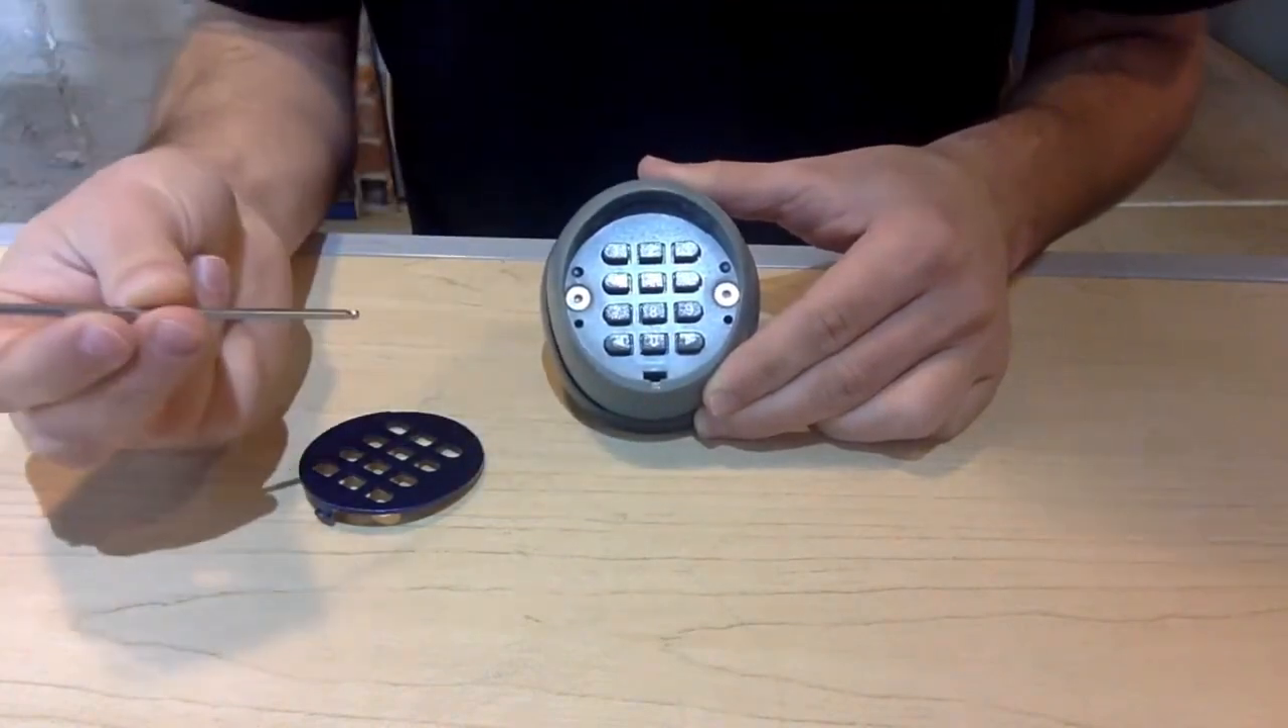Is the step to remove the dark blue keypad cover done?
Yes.